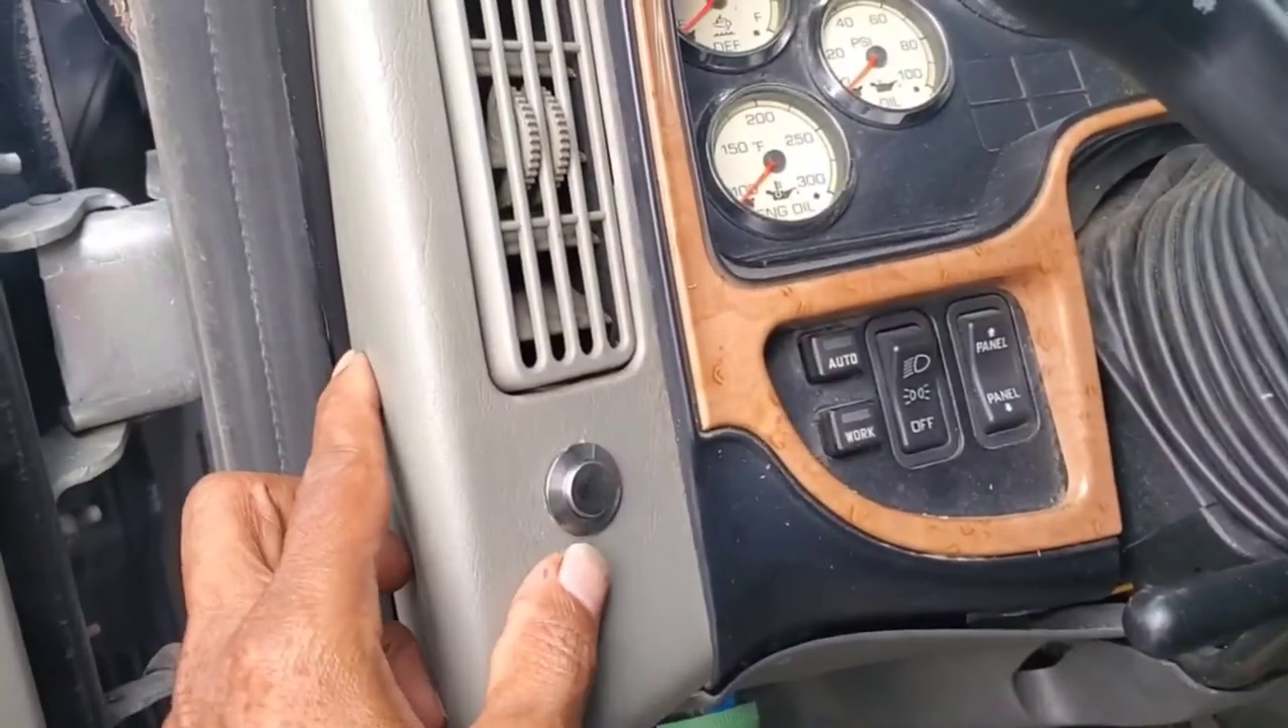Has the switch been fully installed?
Yes.